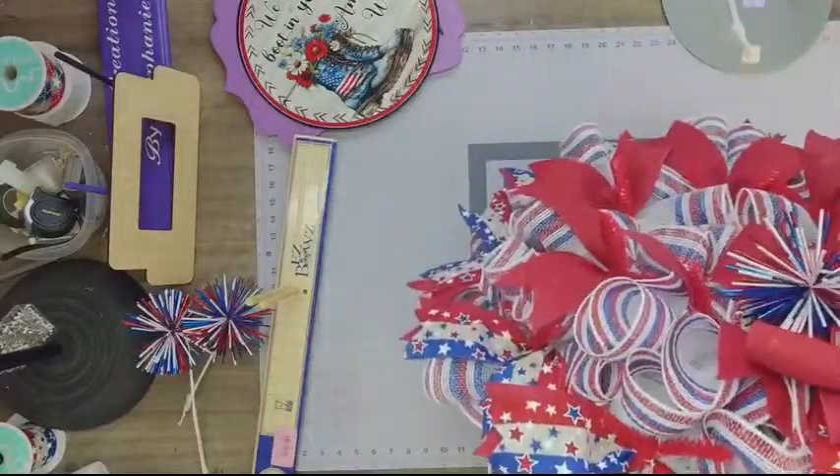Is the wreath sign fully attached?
No.